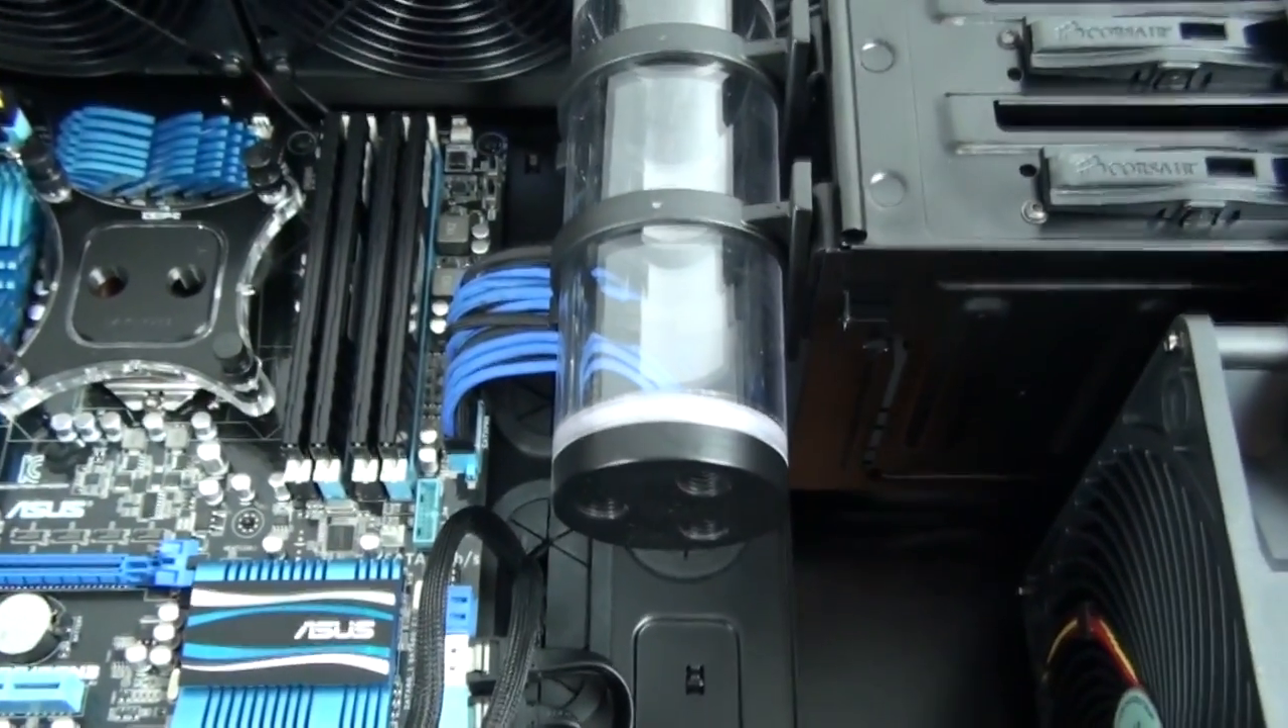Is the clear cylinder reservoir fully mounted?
Yes.